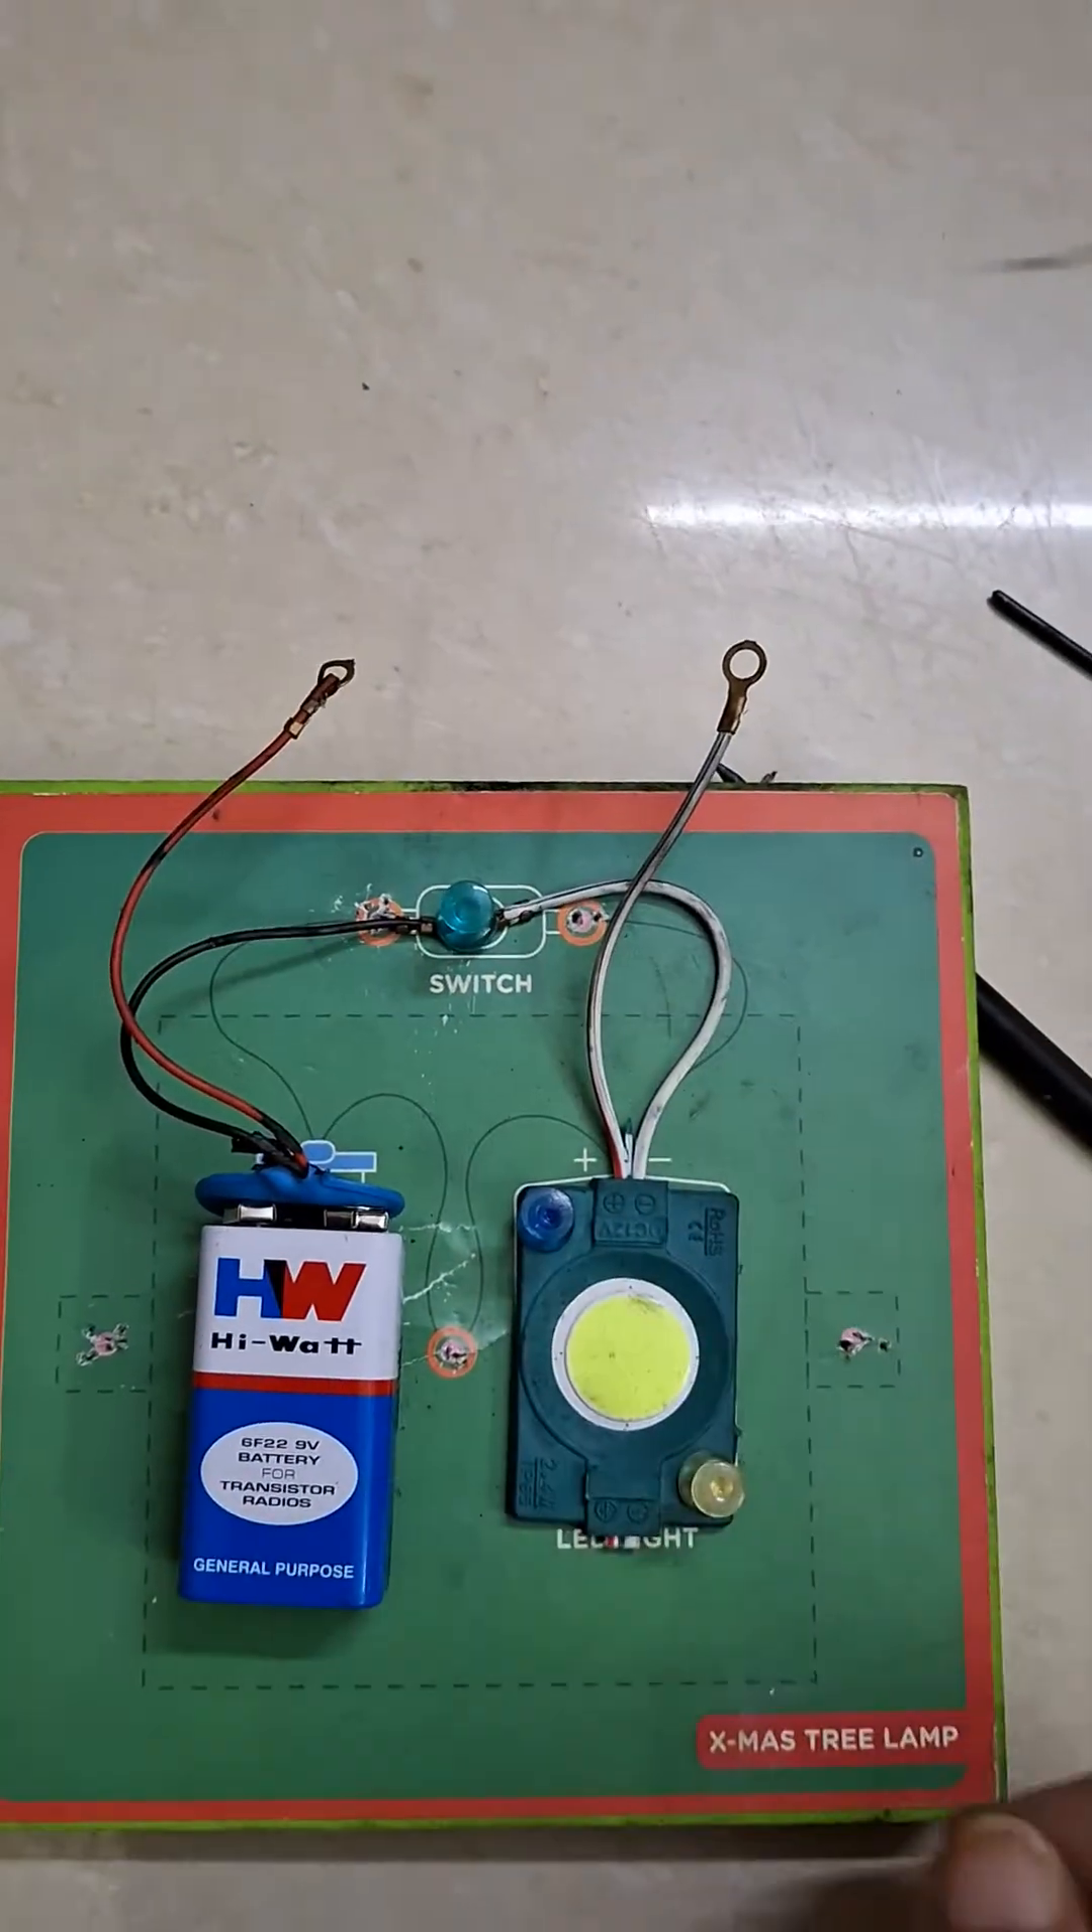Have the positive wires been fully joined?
No.